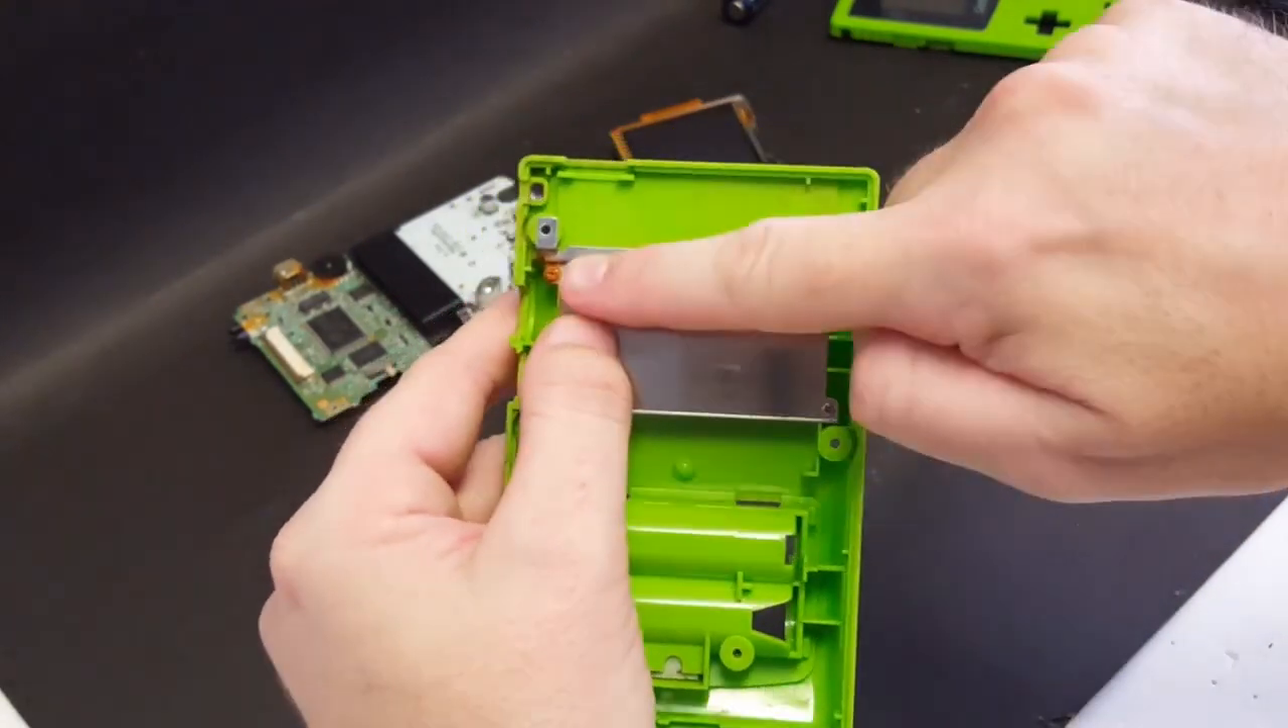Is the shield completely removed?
No.